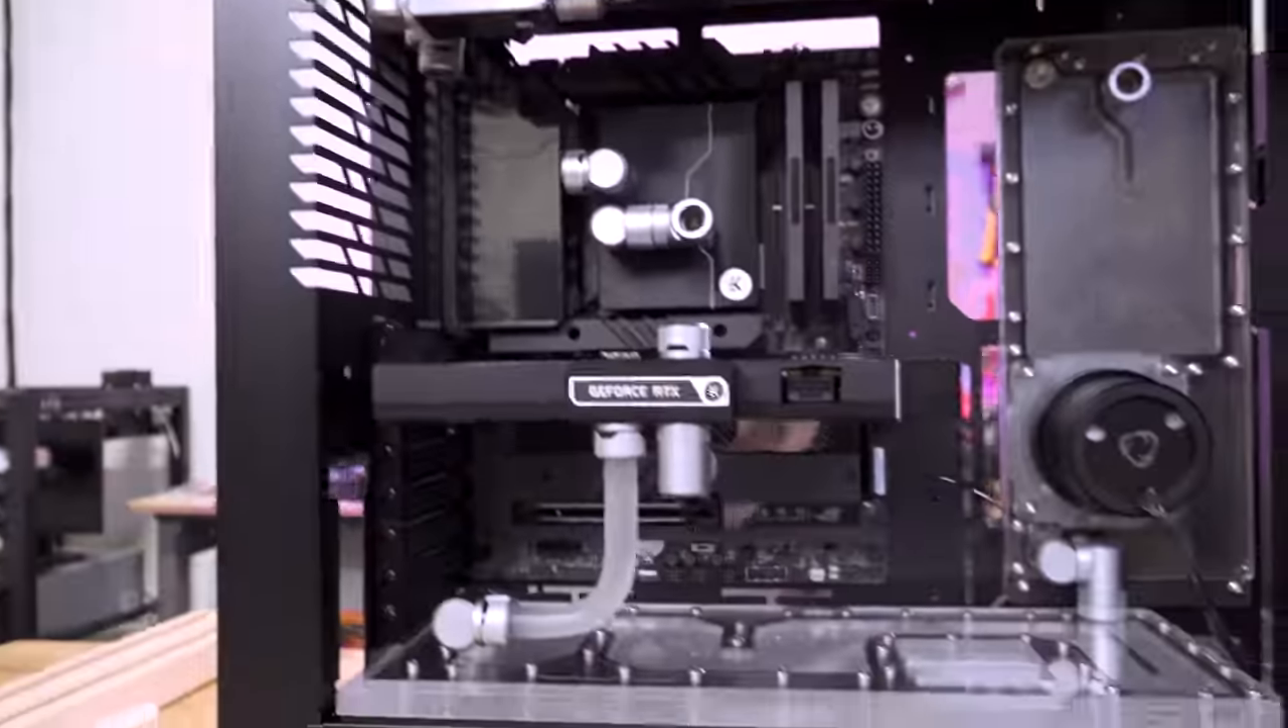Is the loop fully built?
No.